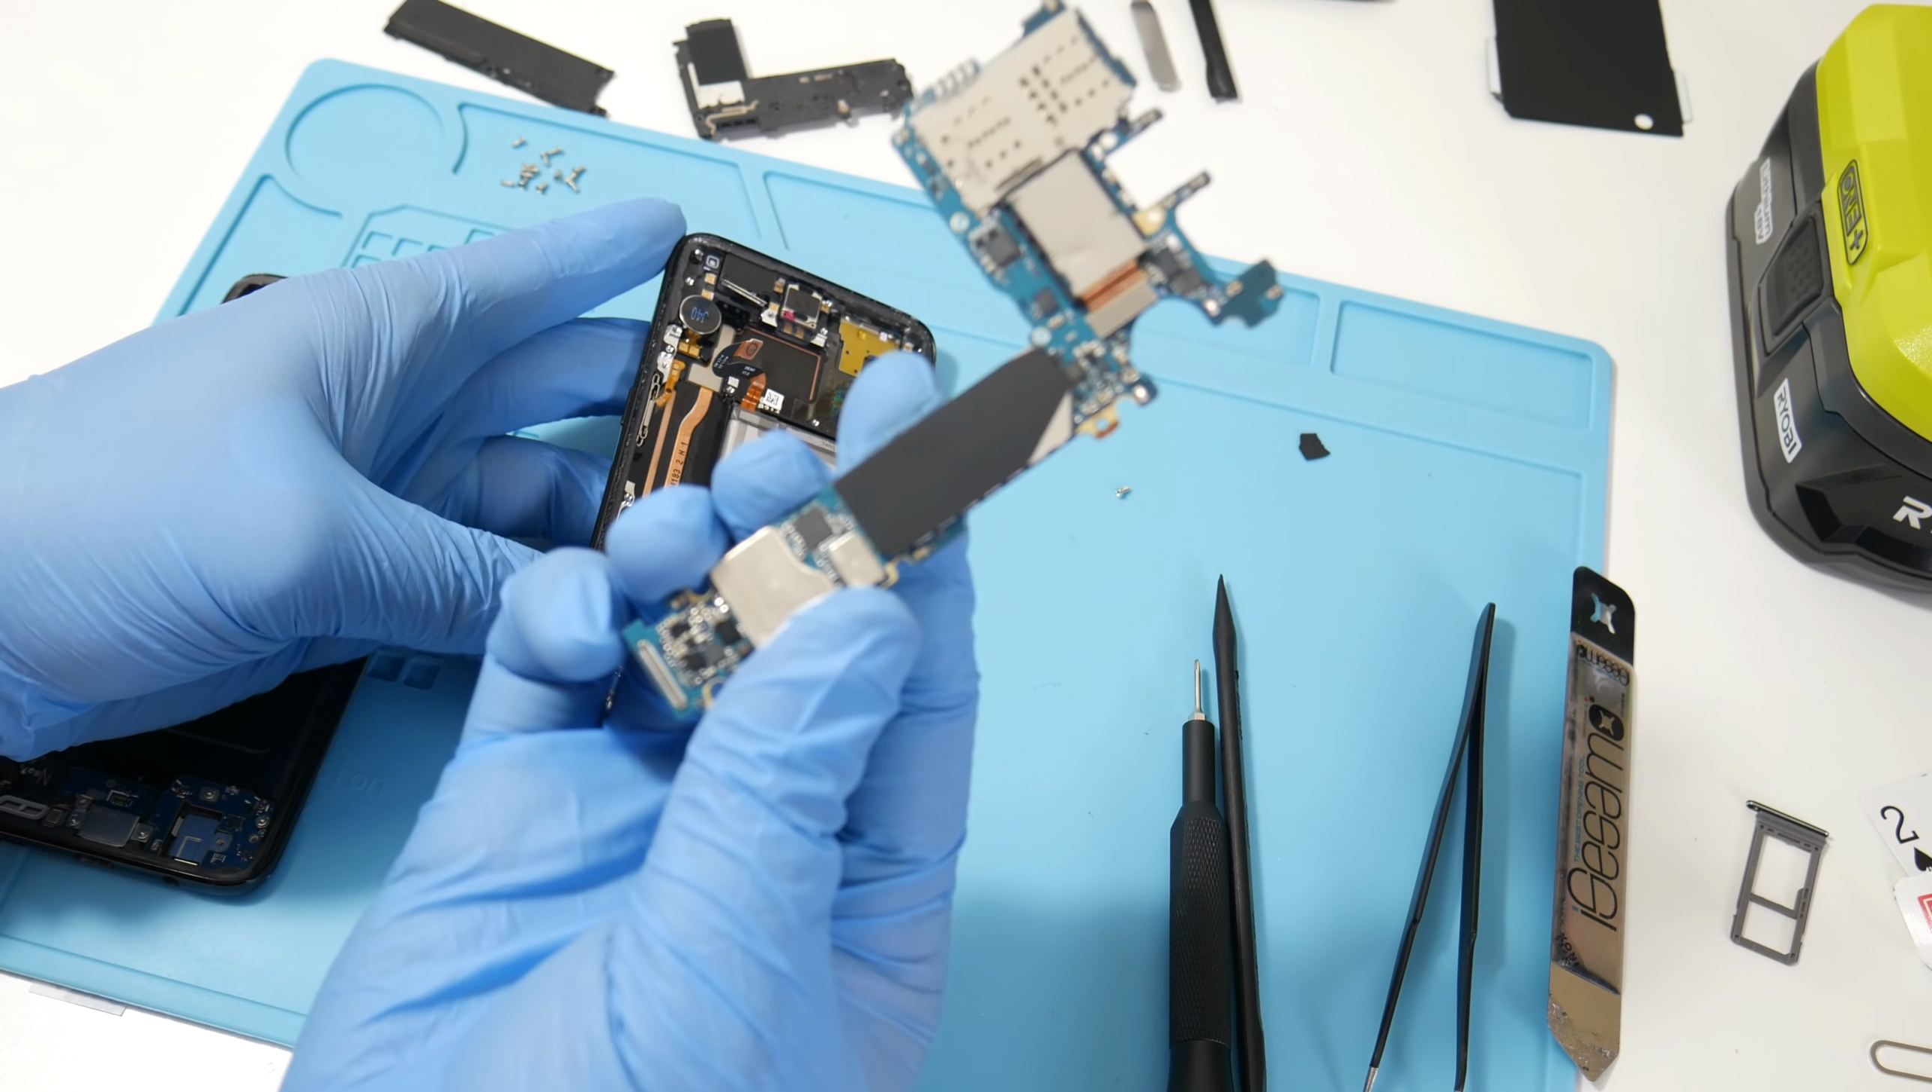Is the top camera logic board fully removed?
Yes.